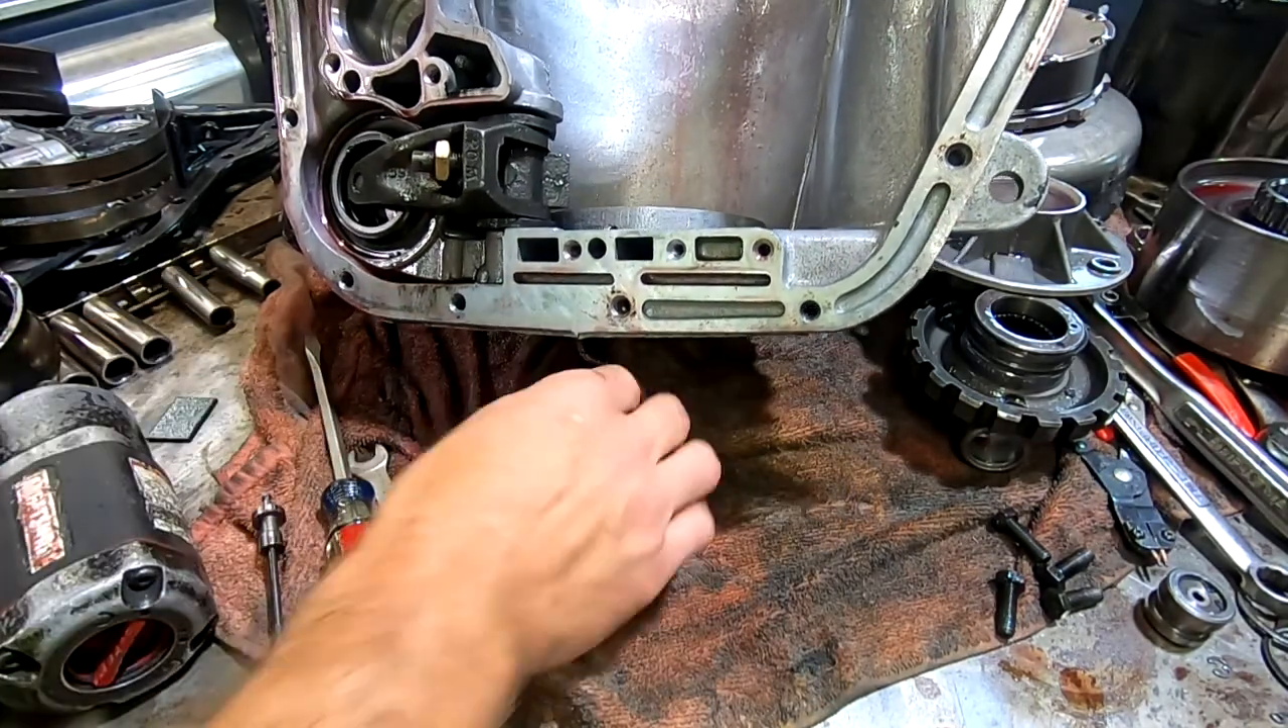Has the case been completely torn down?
No.